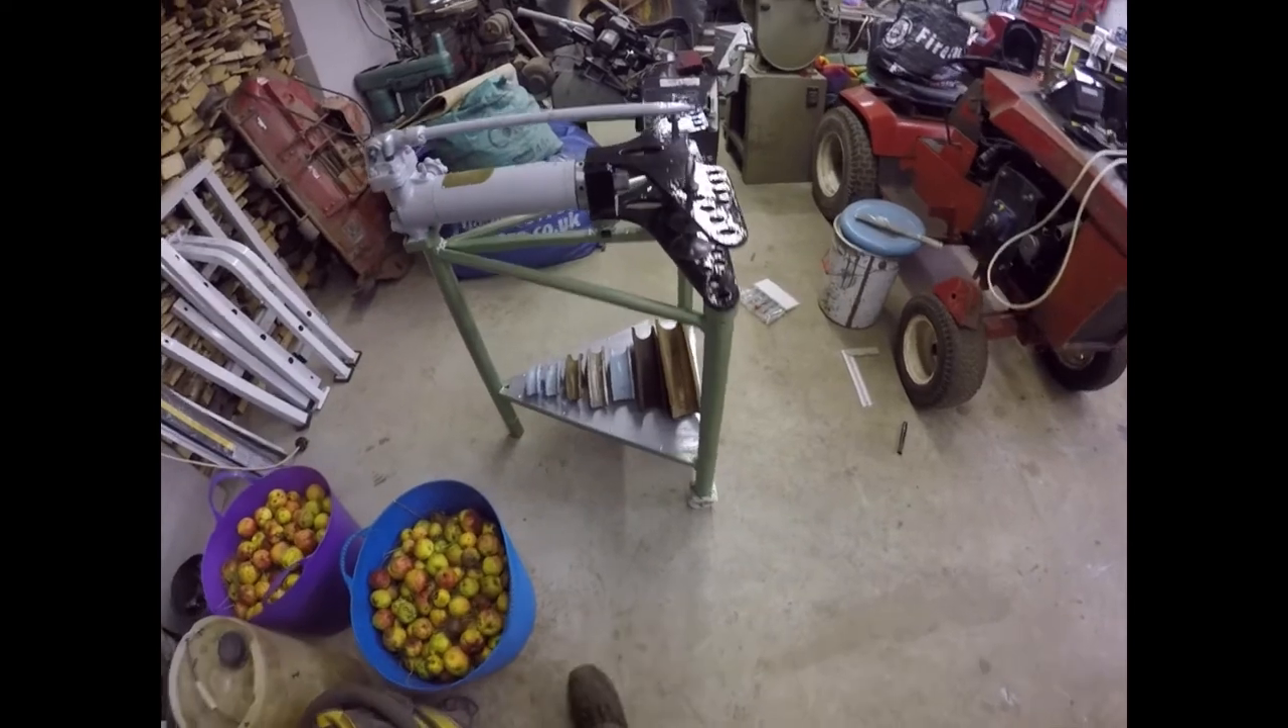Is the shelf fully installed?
Yes.